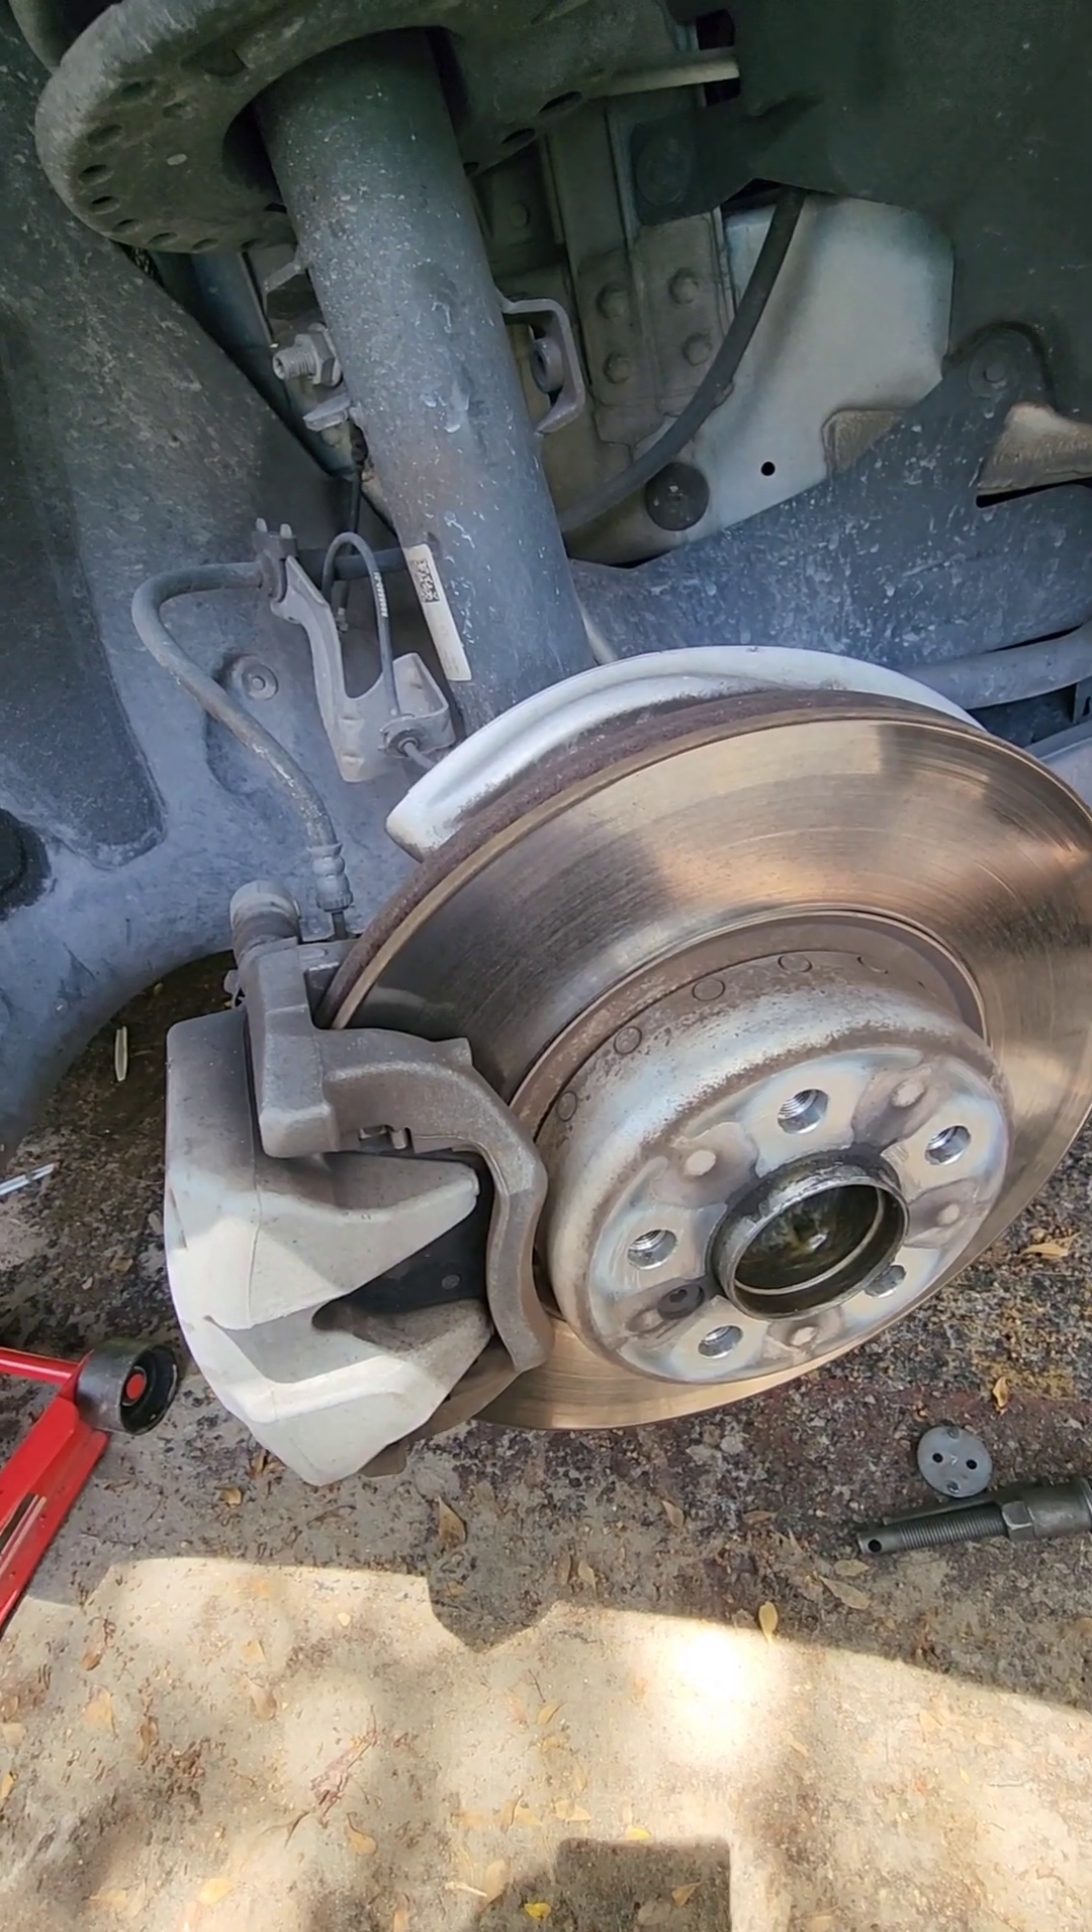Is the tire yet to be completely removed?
No.